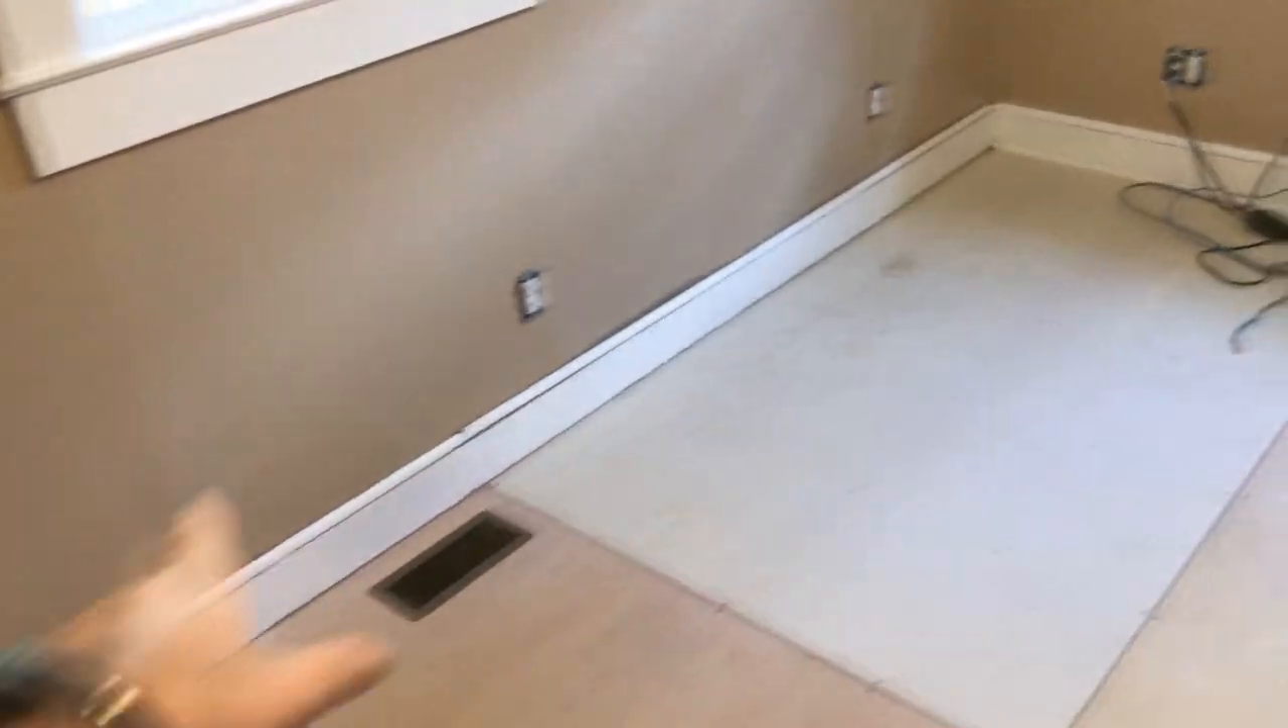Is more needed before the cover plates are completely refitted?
Yes.